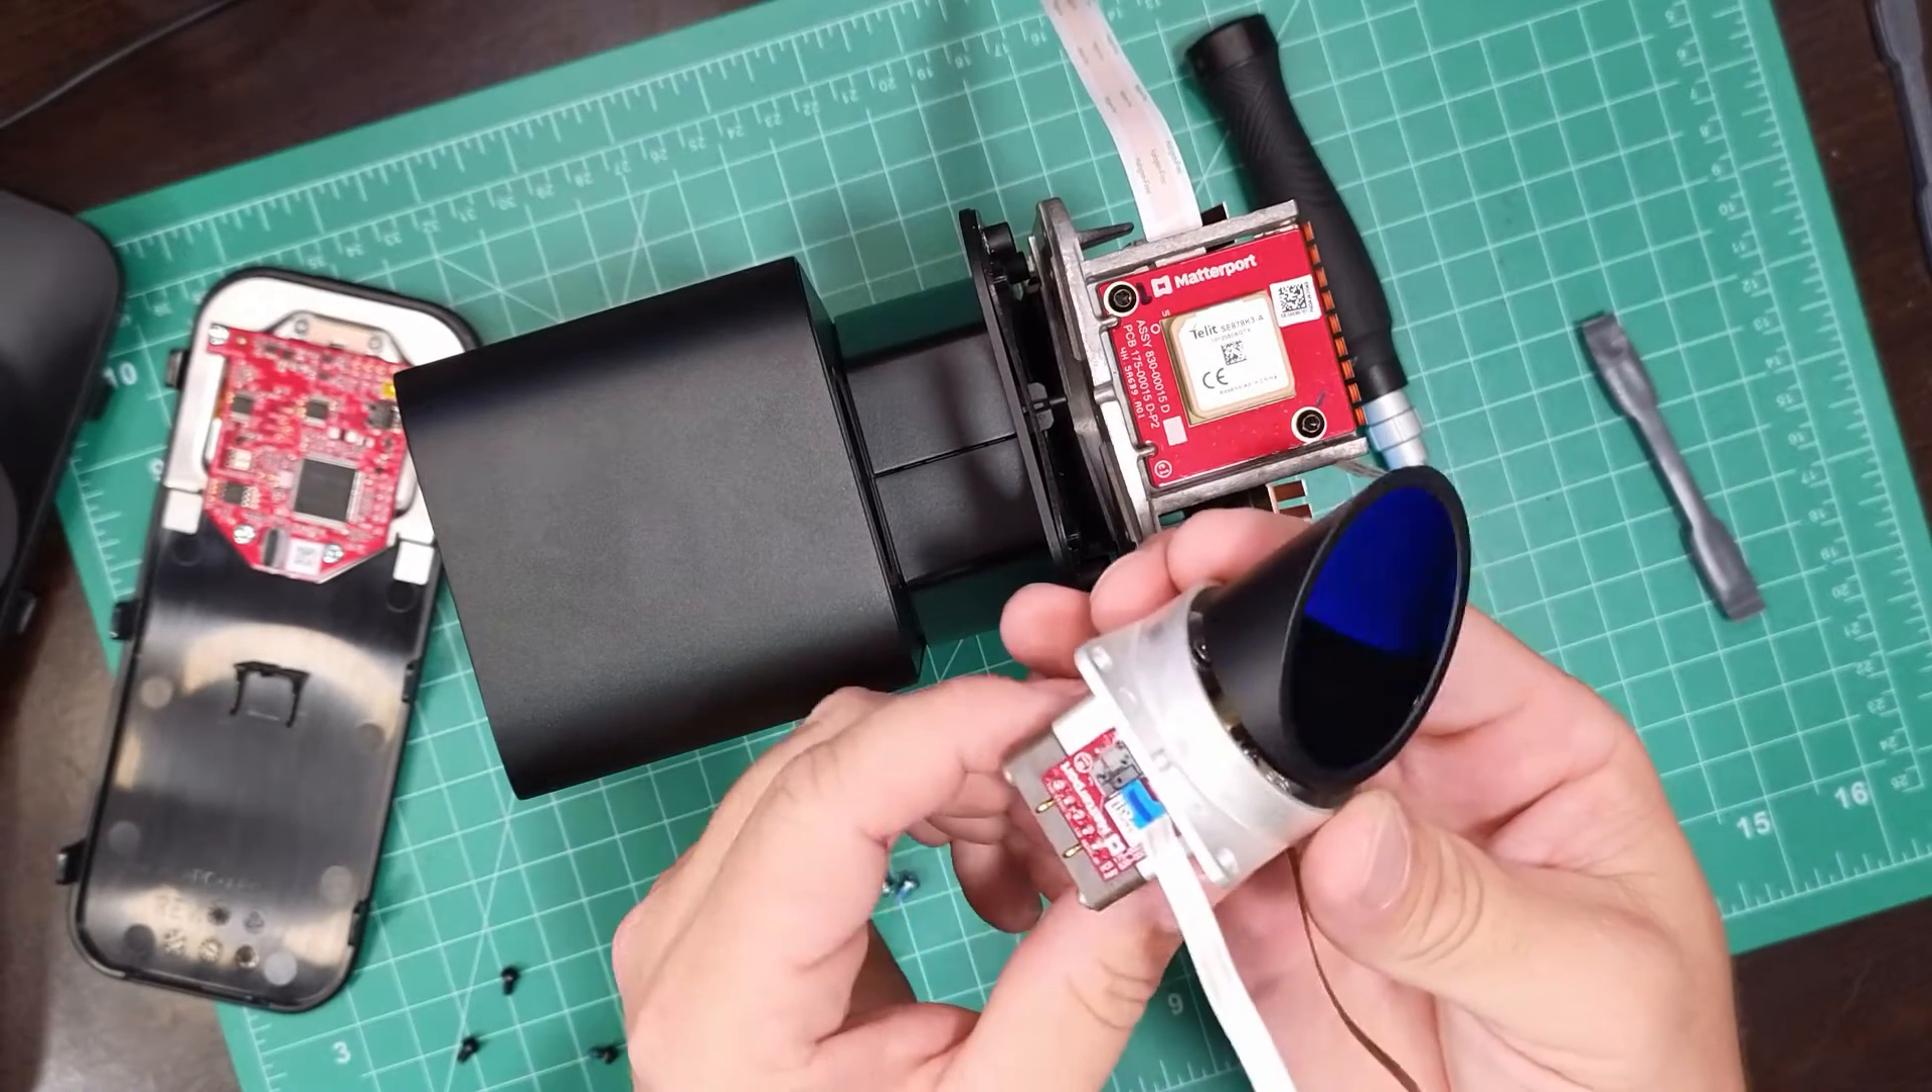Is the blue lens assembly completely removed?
Yes.